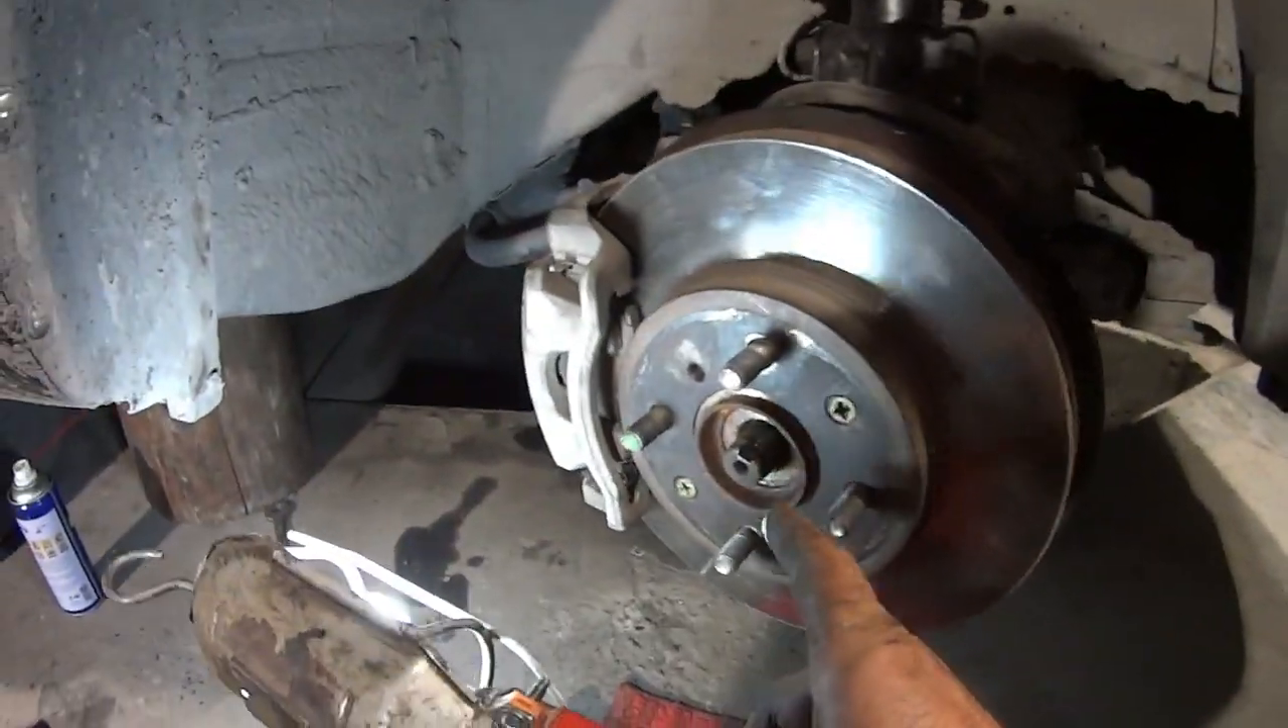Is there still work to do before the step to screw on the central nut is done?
Yes.